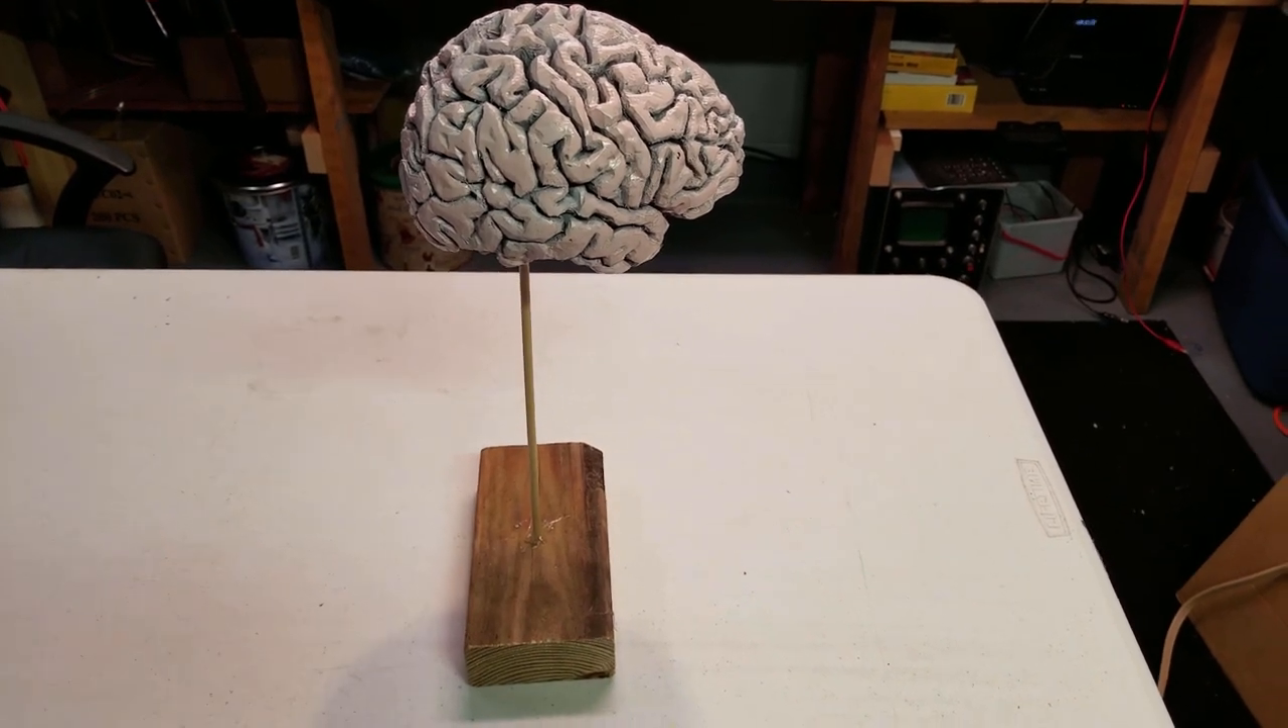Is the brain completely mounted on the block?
Yes.